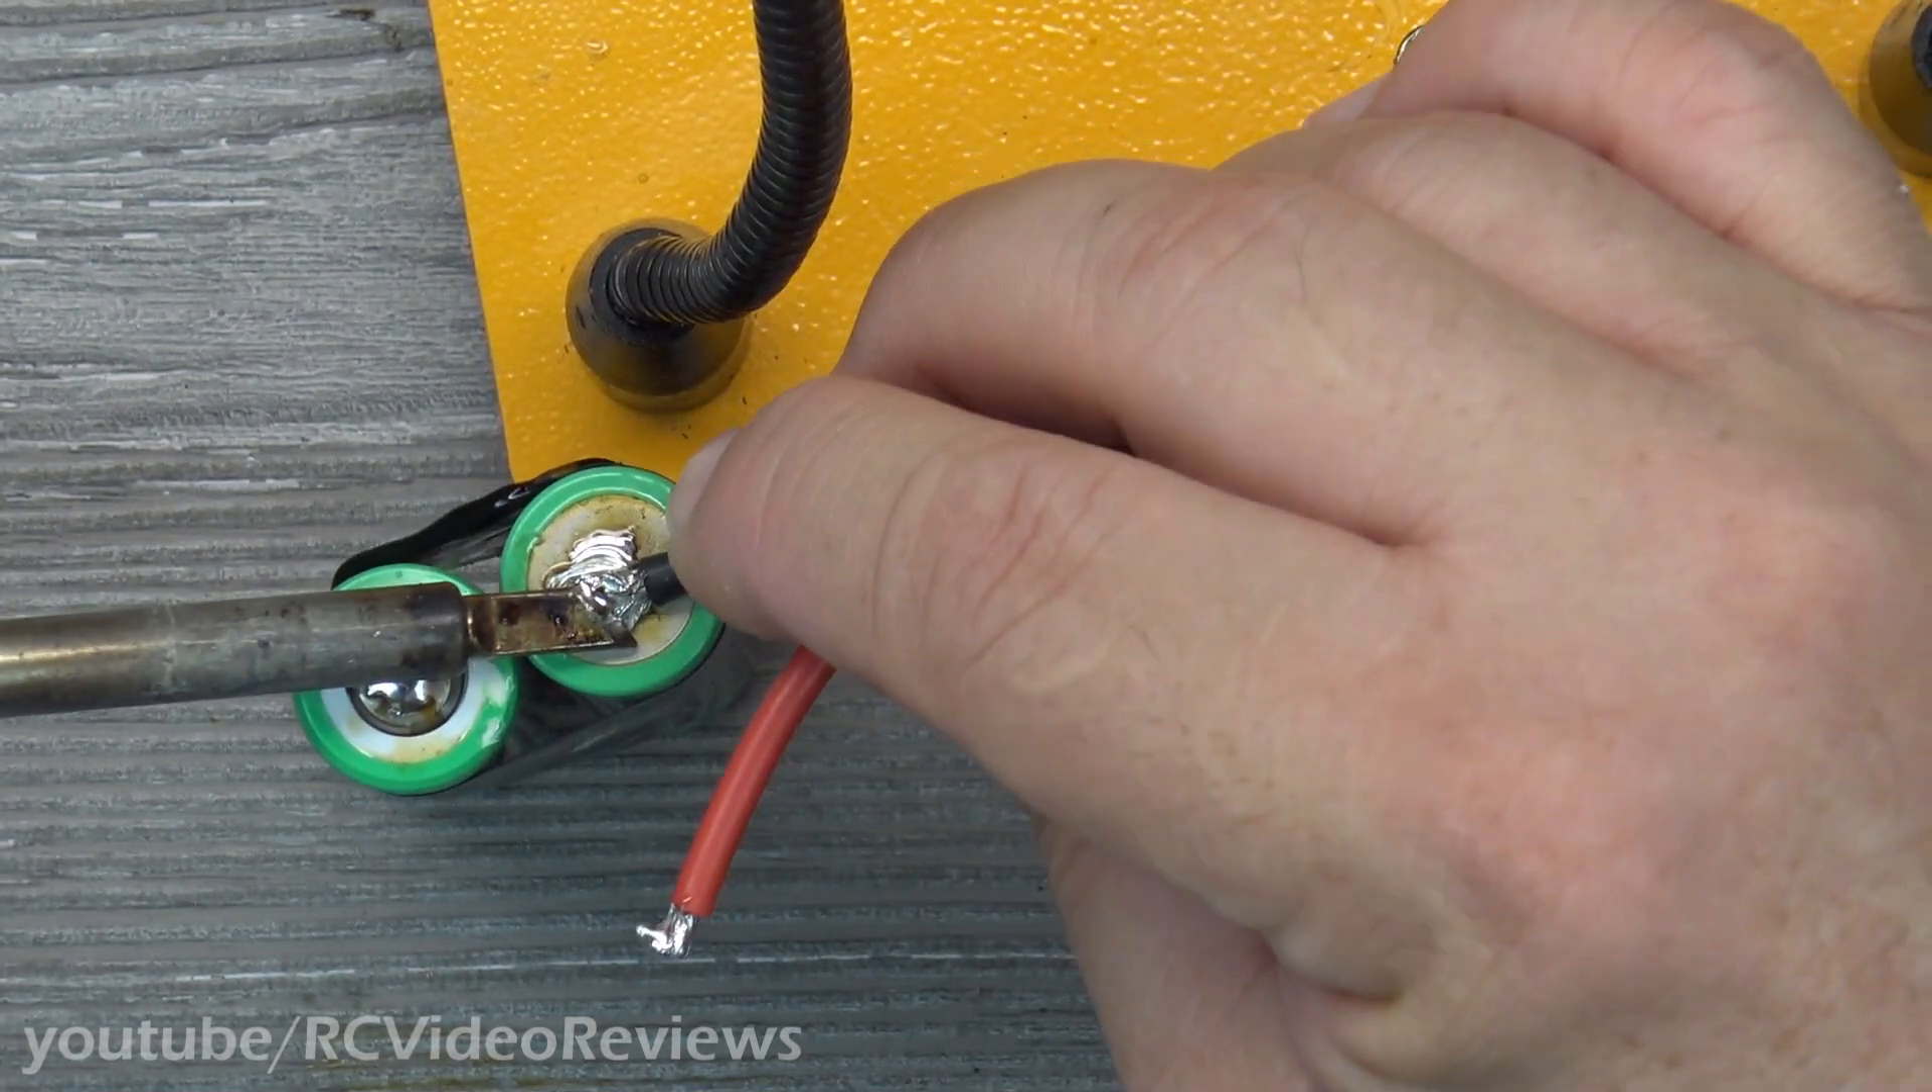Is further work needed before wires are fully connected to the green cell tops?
Yes.